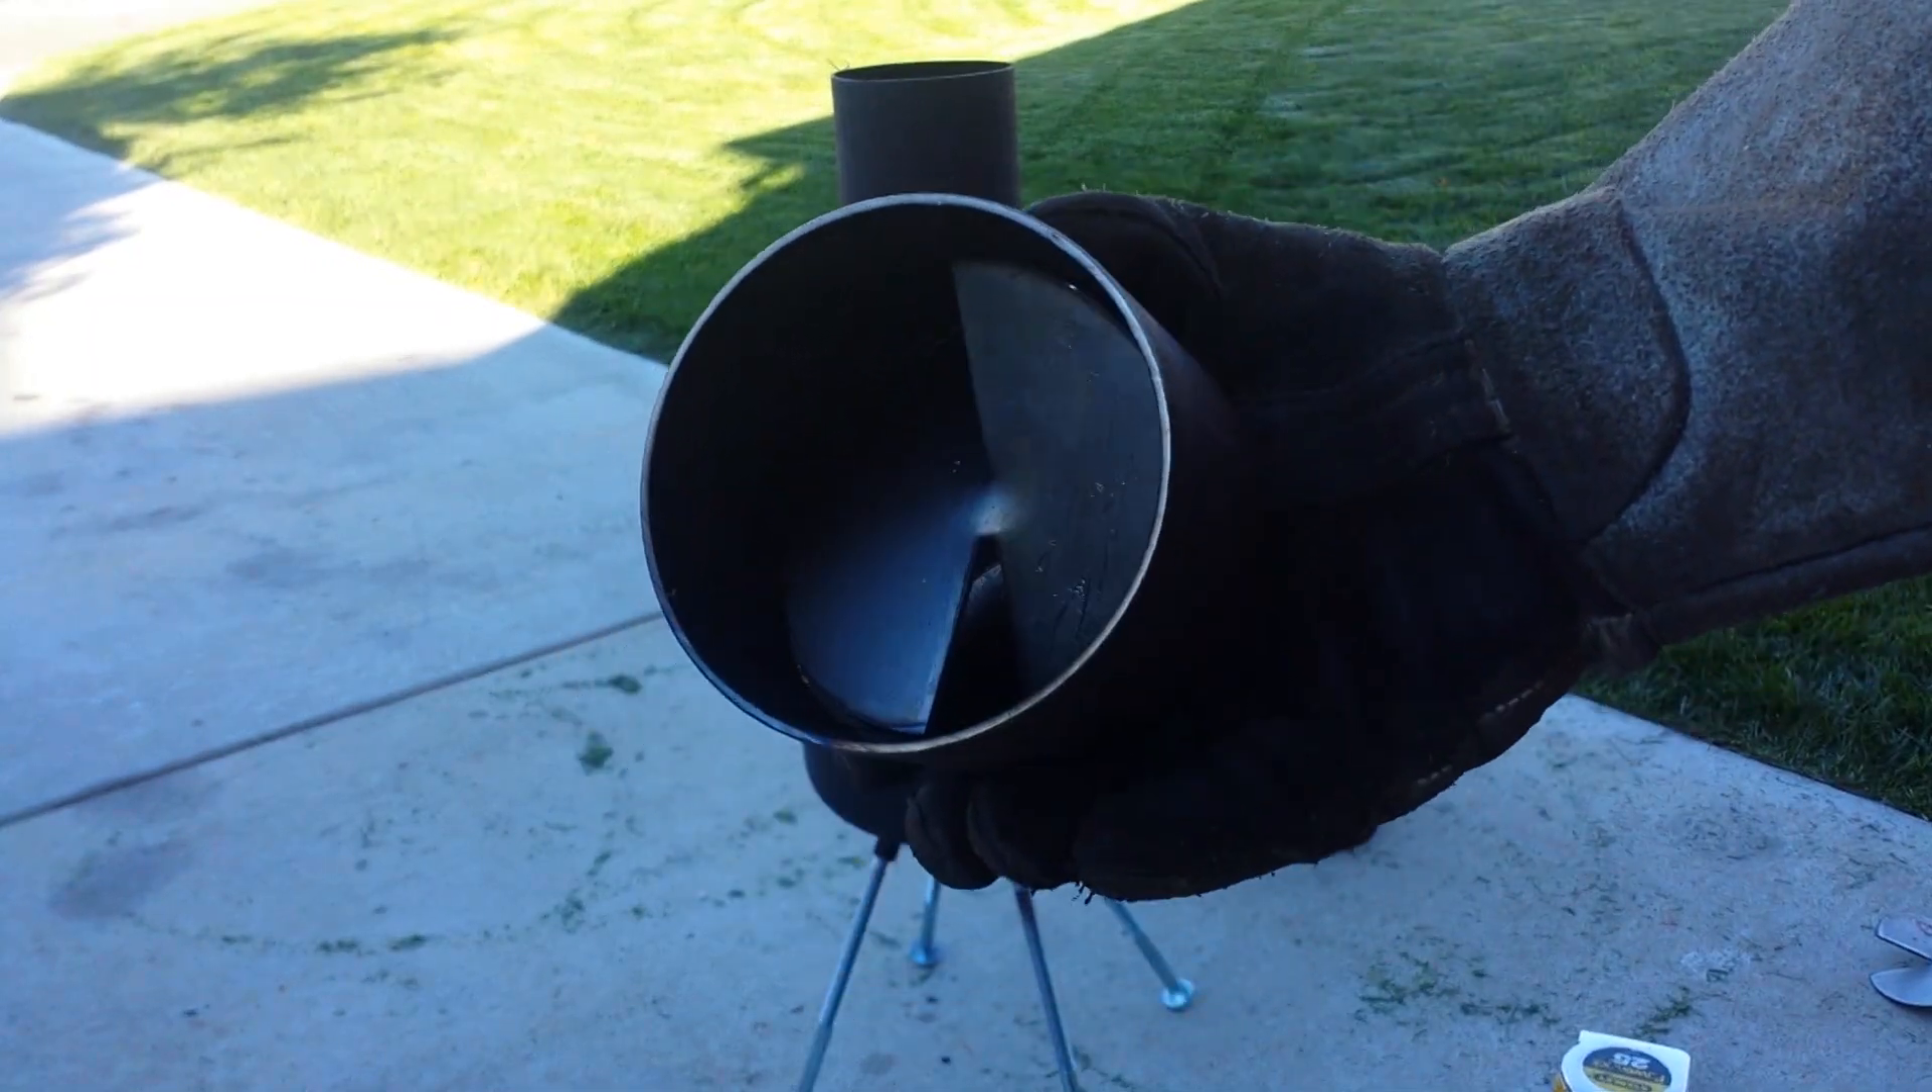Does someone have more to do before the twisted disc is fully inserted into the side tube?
No.